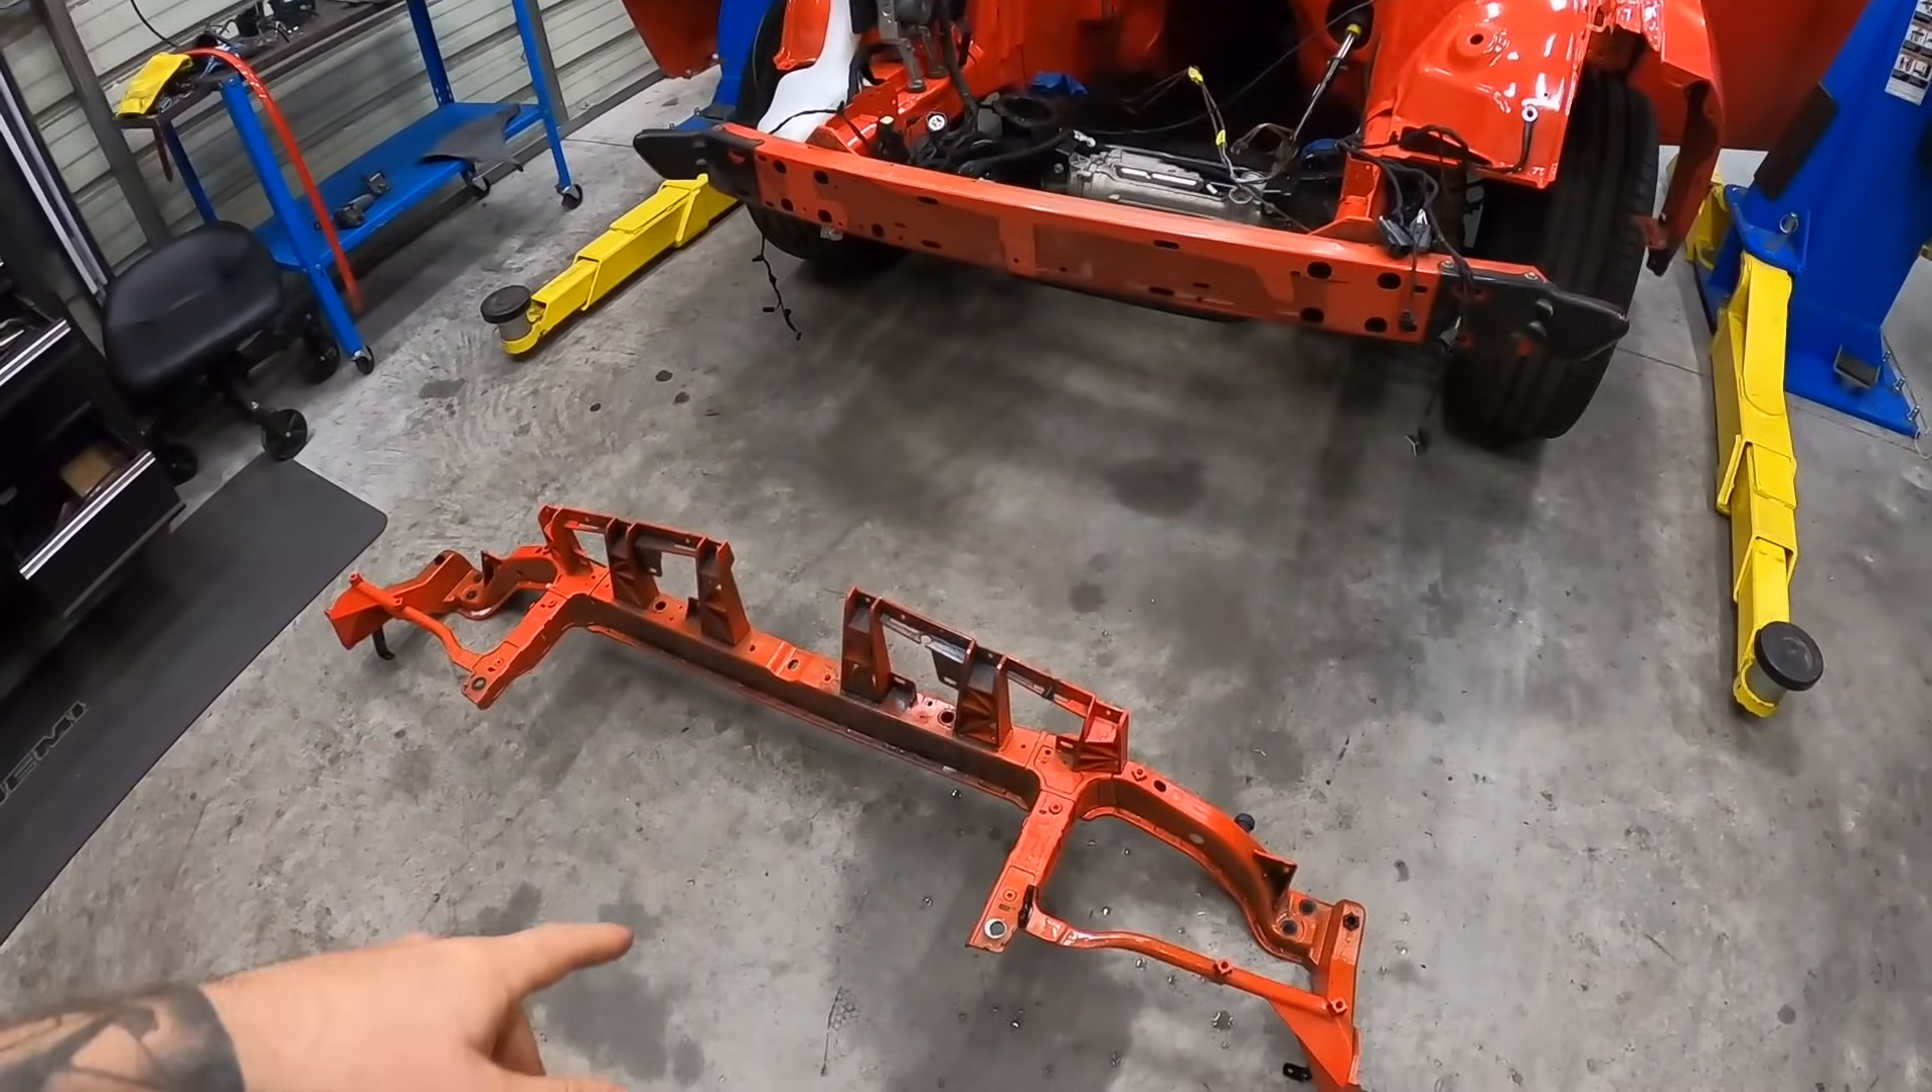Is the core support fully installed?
No.